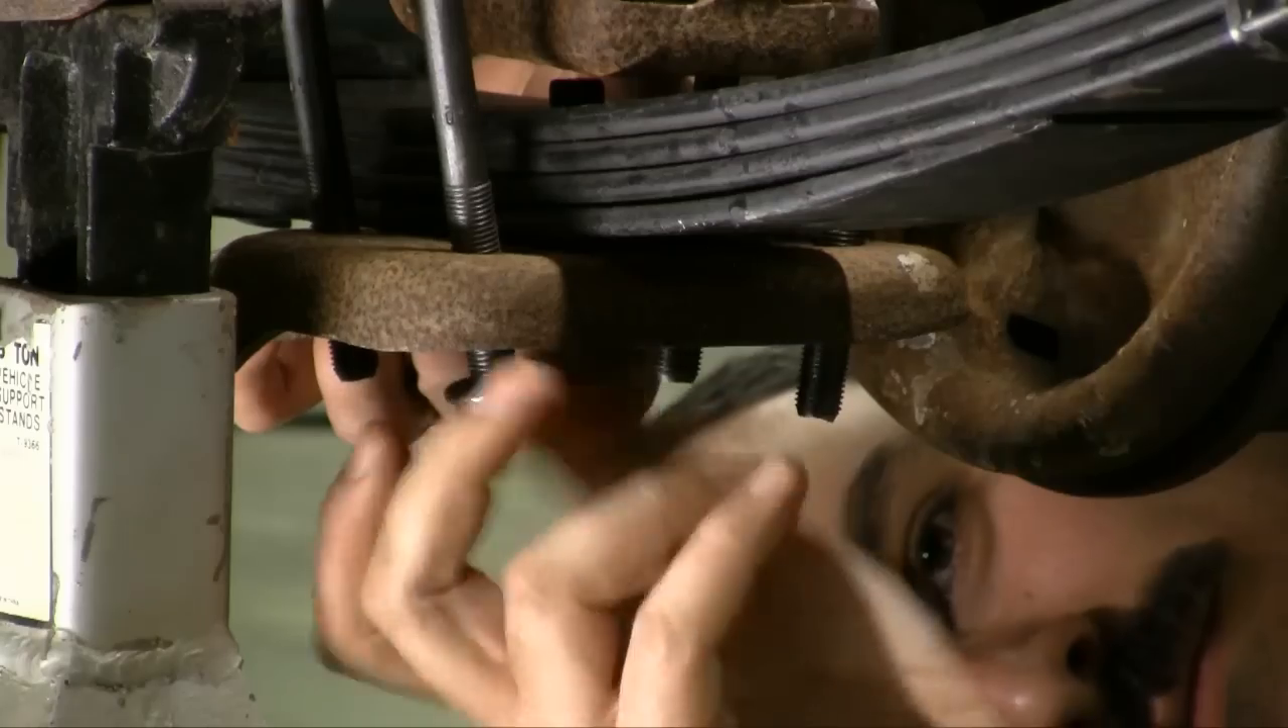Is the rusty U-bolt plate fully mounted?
No.